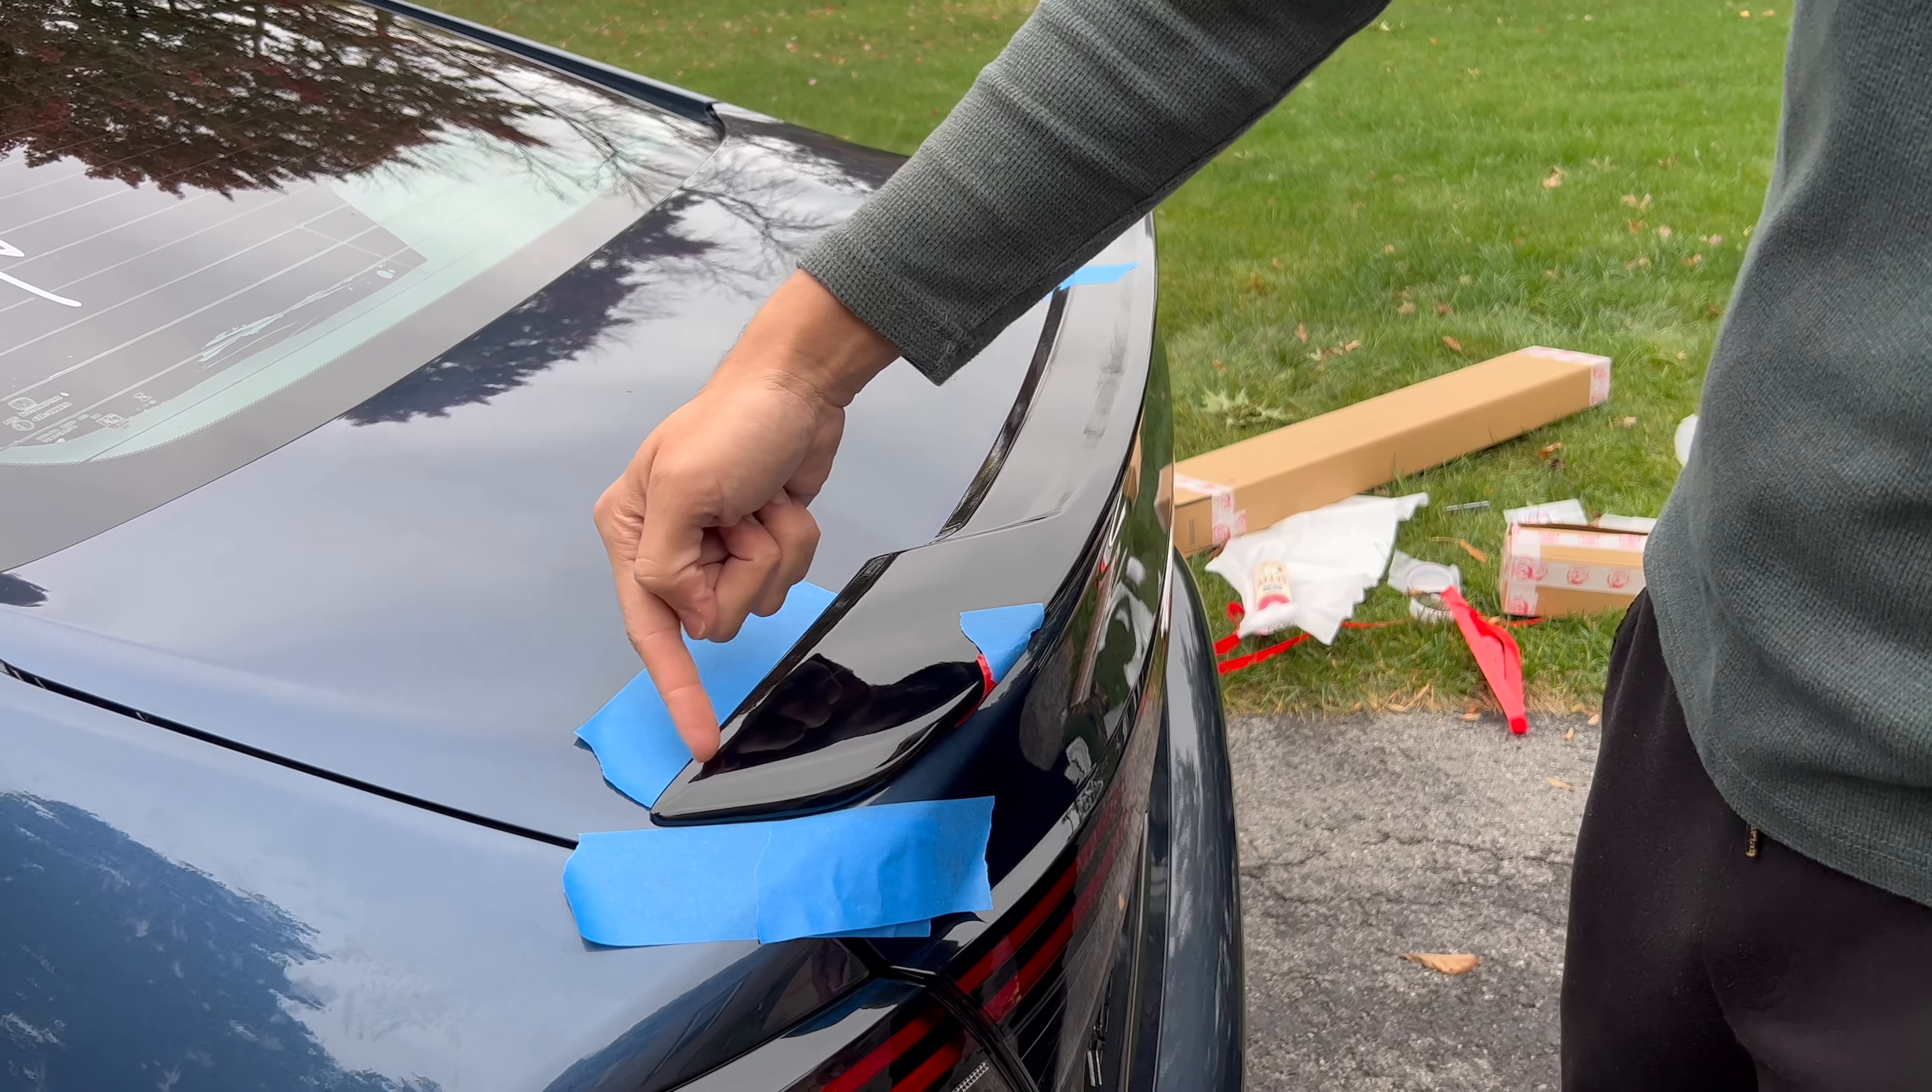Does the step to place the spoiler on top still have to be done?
No.